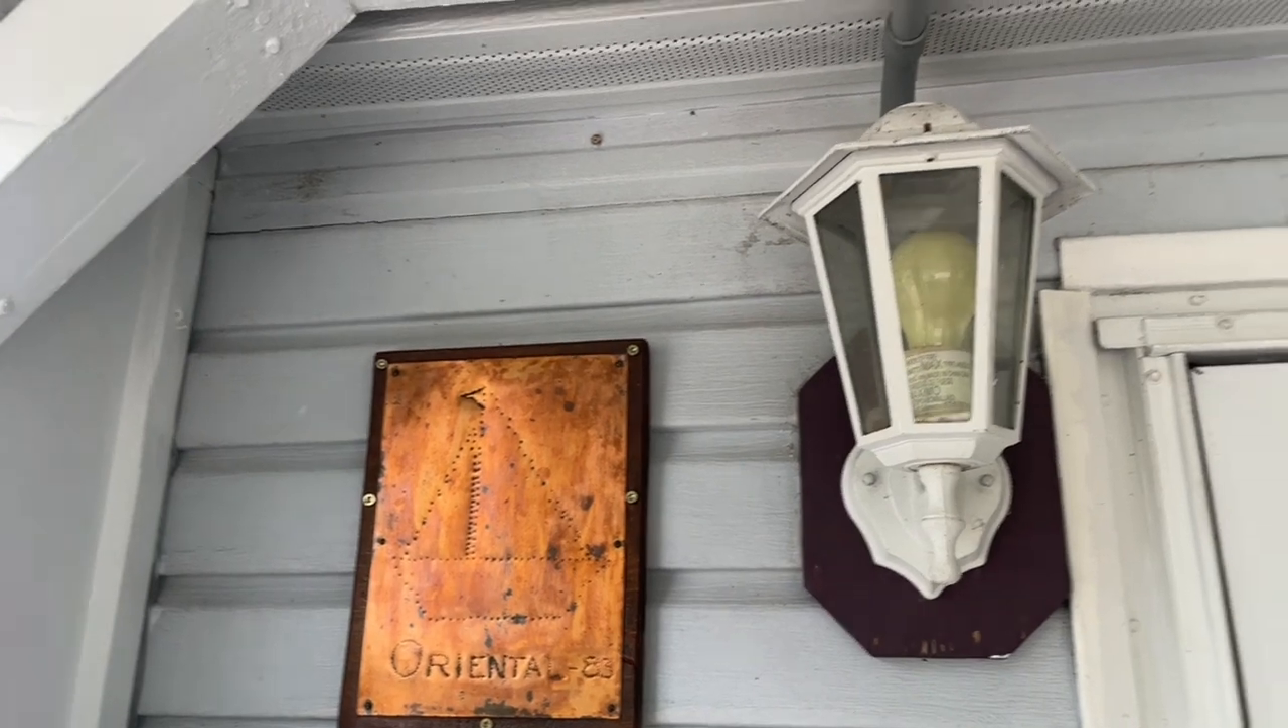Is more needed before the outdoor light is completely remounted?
No.